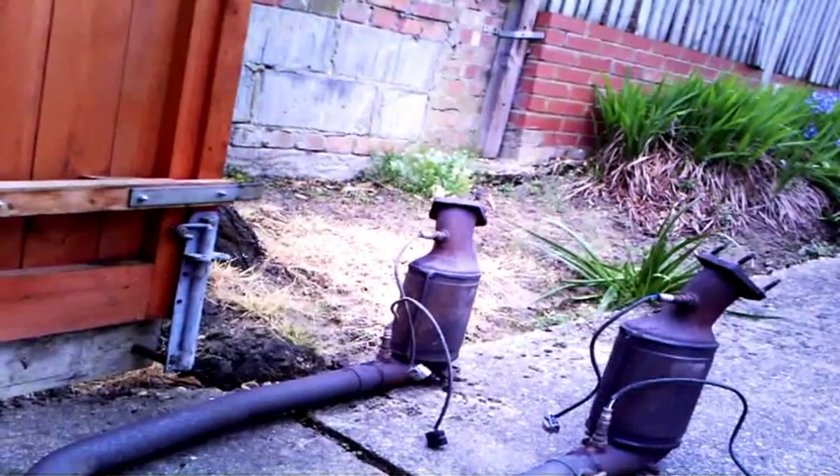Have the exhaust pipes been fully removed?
Yes.